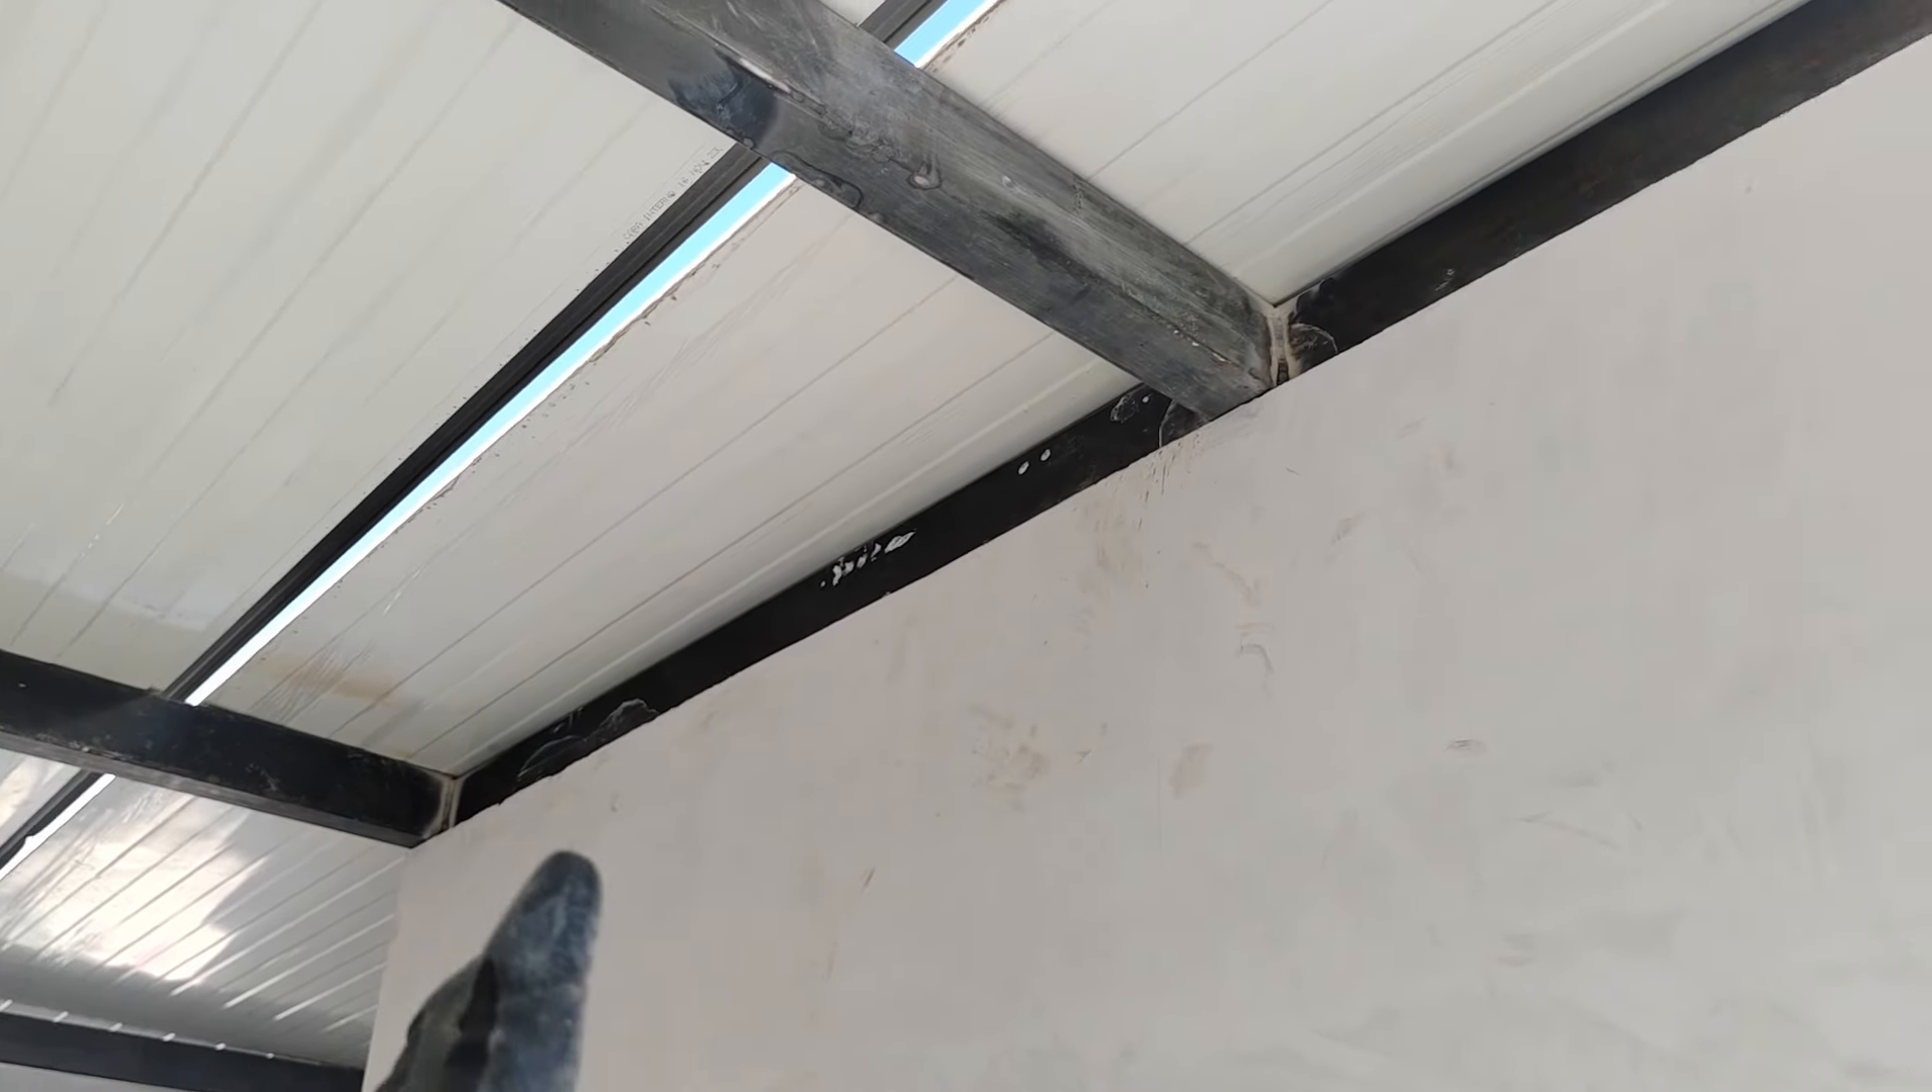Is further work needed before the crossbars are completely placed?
No.